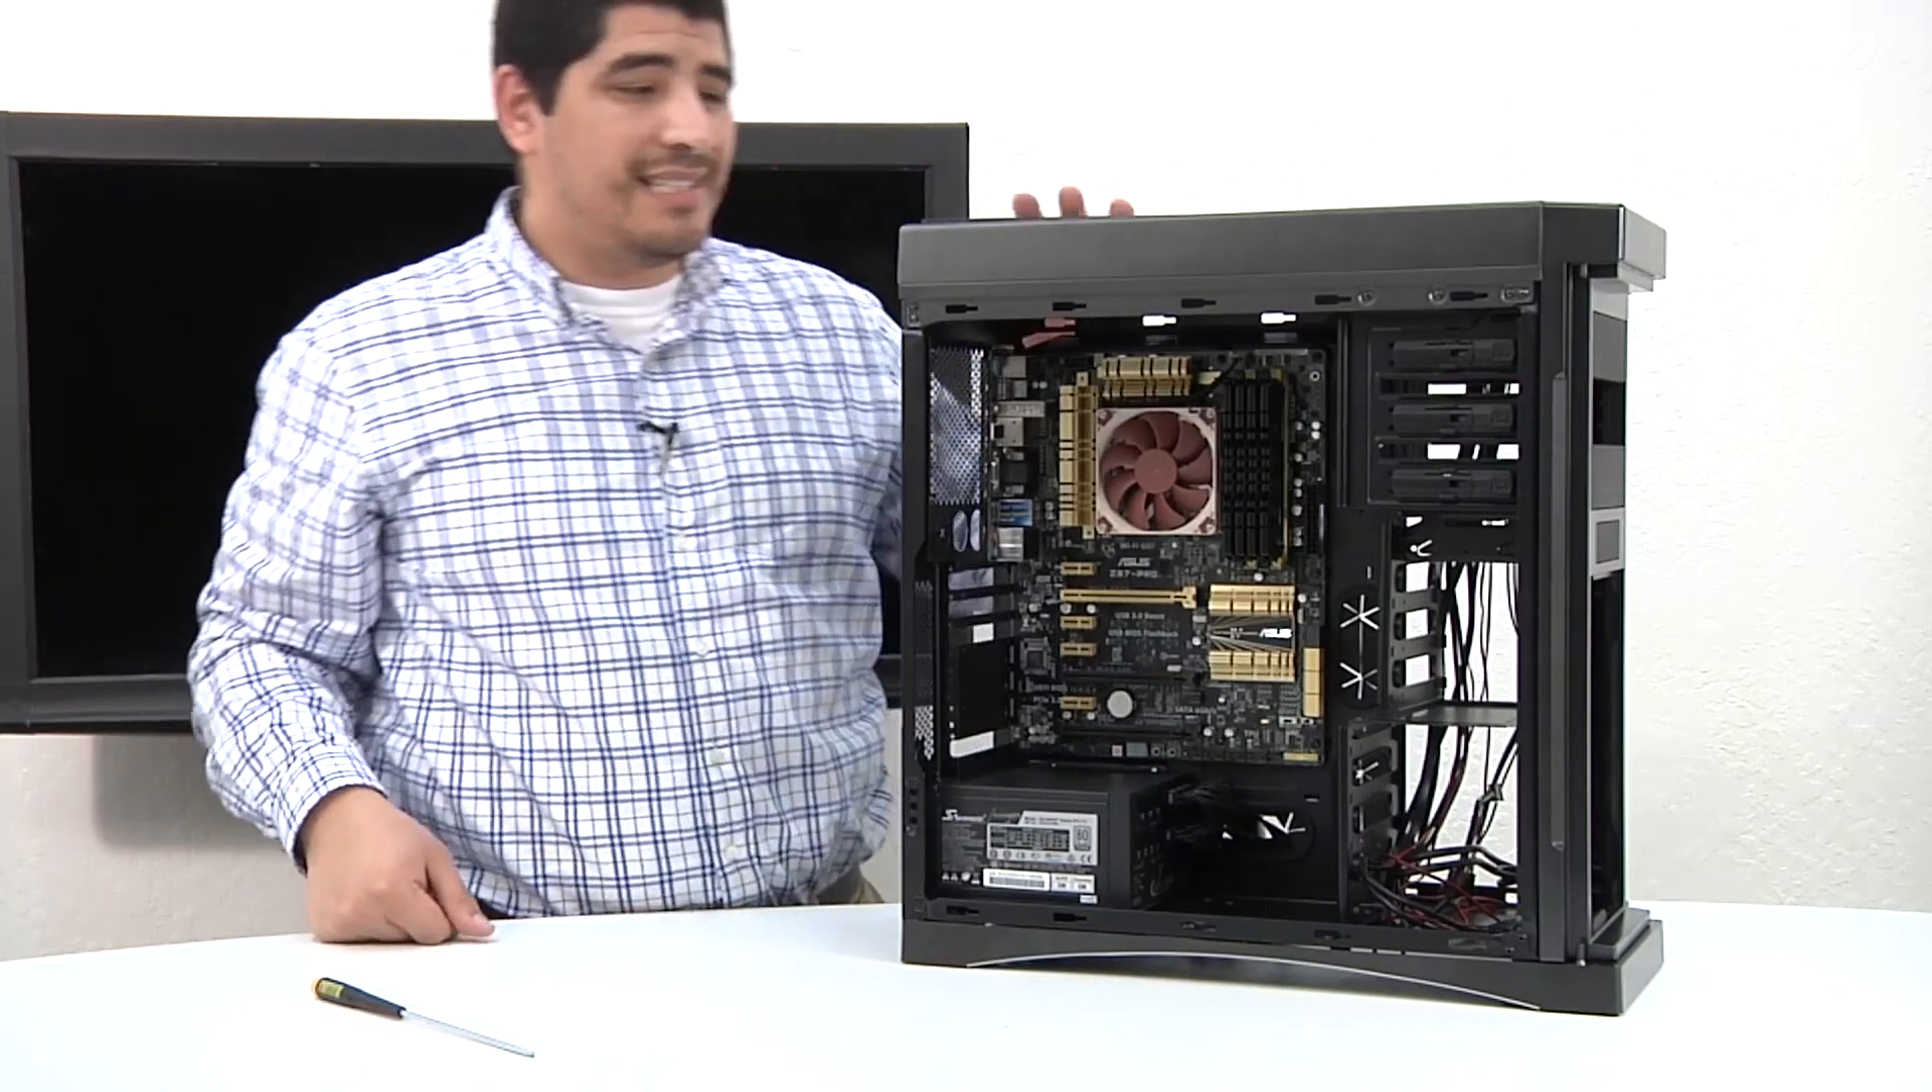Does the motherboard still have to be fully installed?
No.